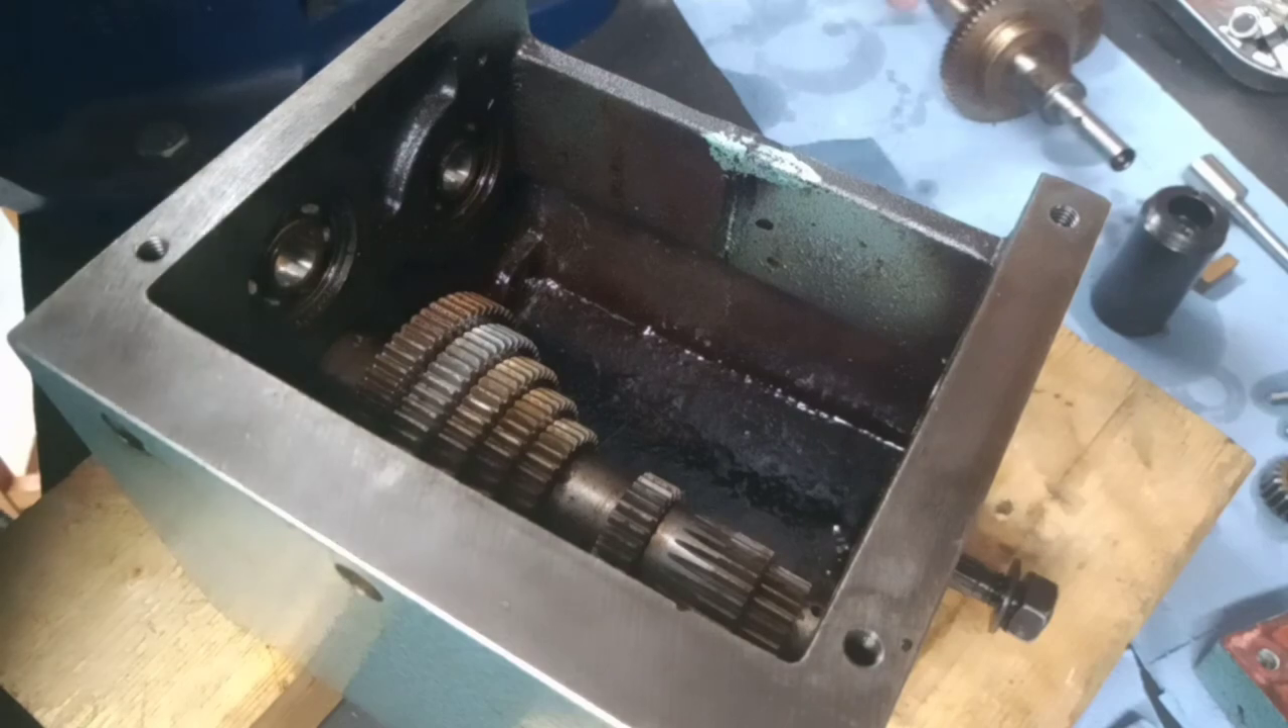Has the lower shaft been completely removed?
No.